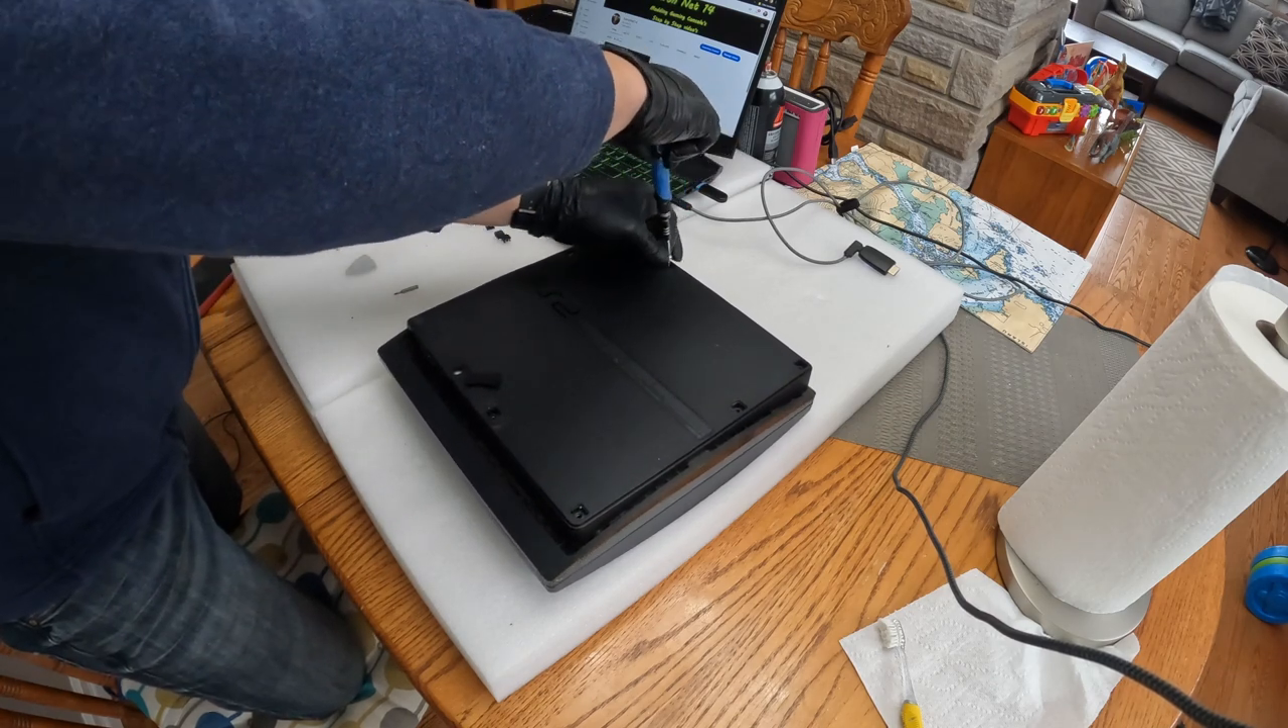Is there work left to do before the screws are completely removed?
Yes.